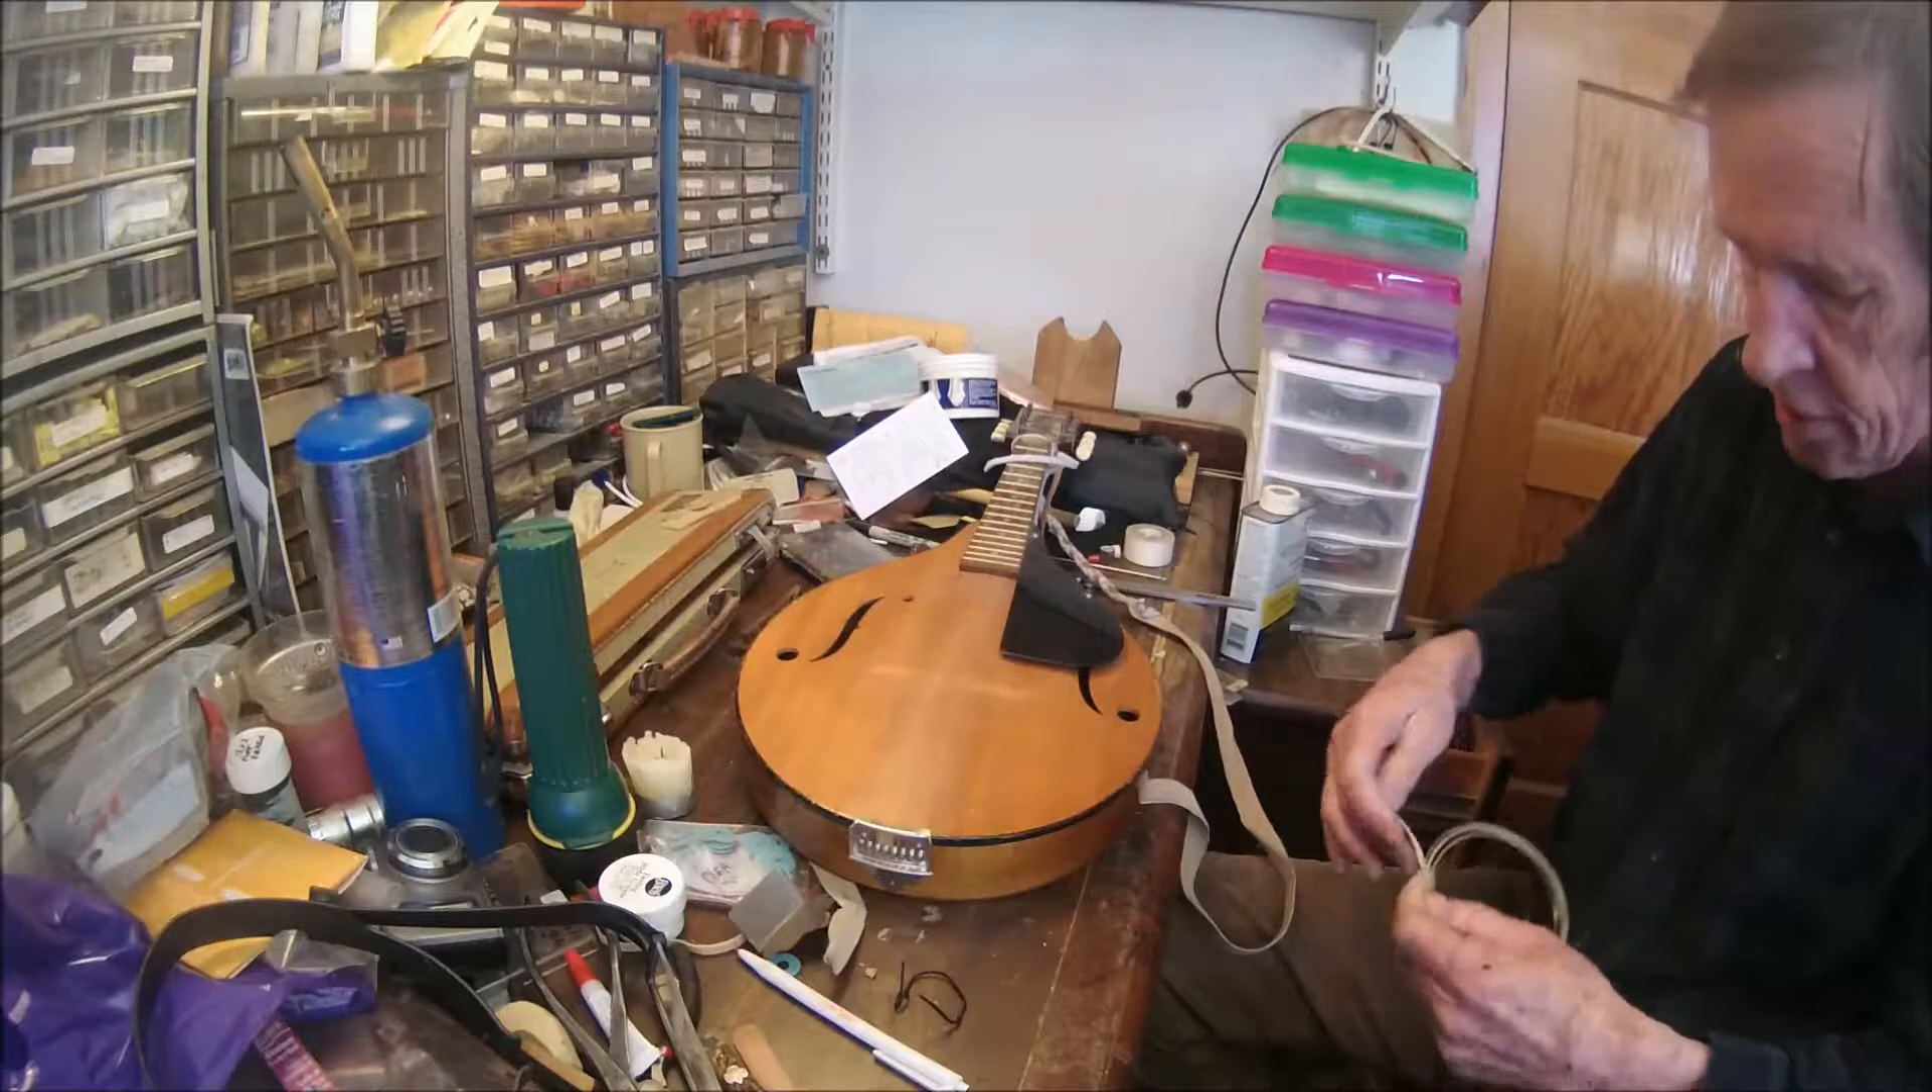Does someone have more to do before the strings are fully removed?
No.